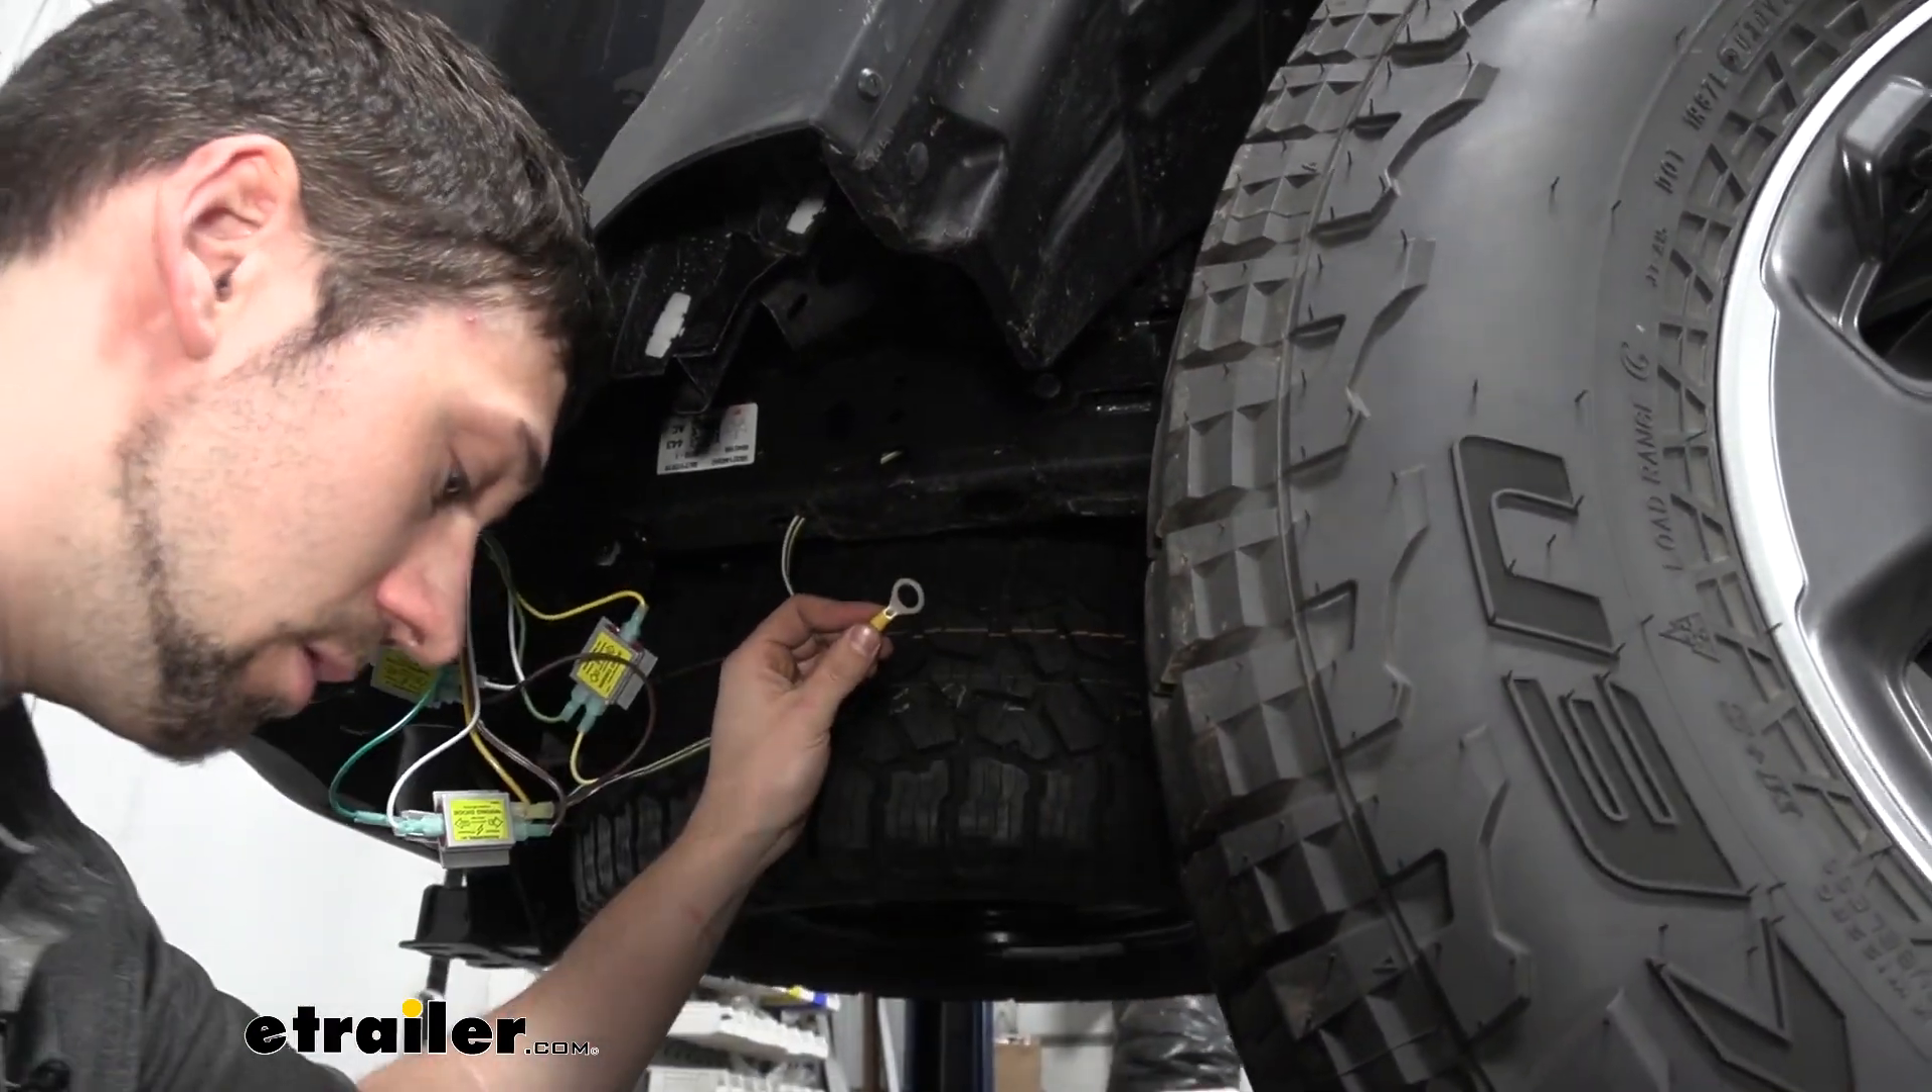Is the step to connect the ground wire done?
No.